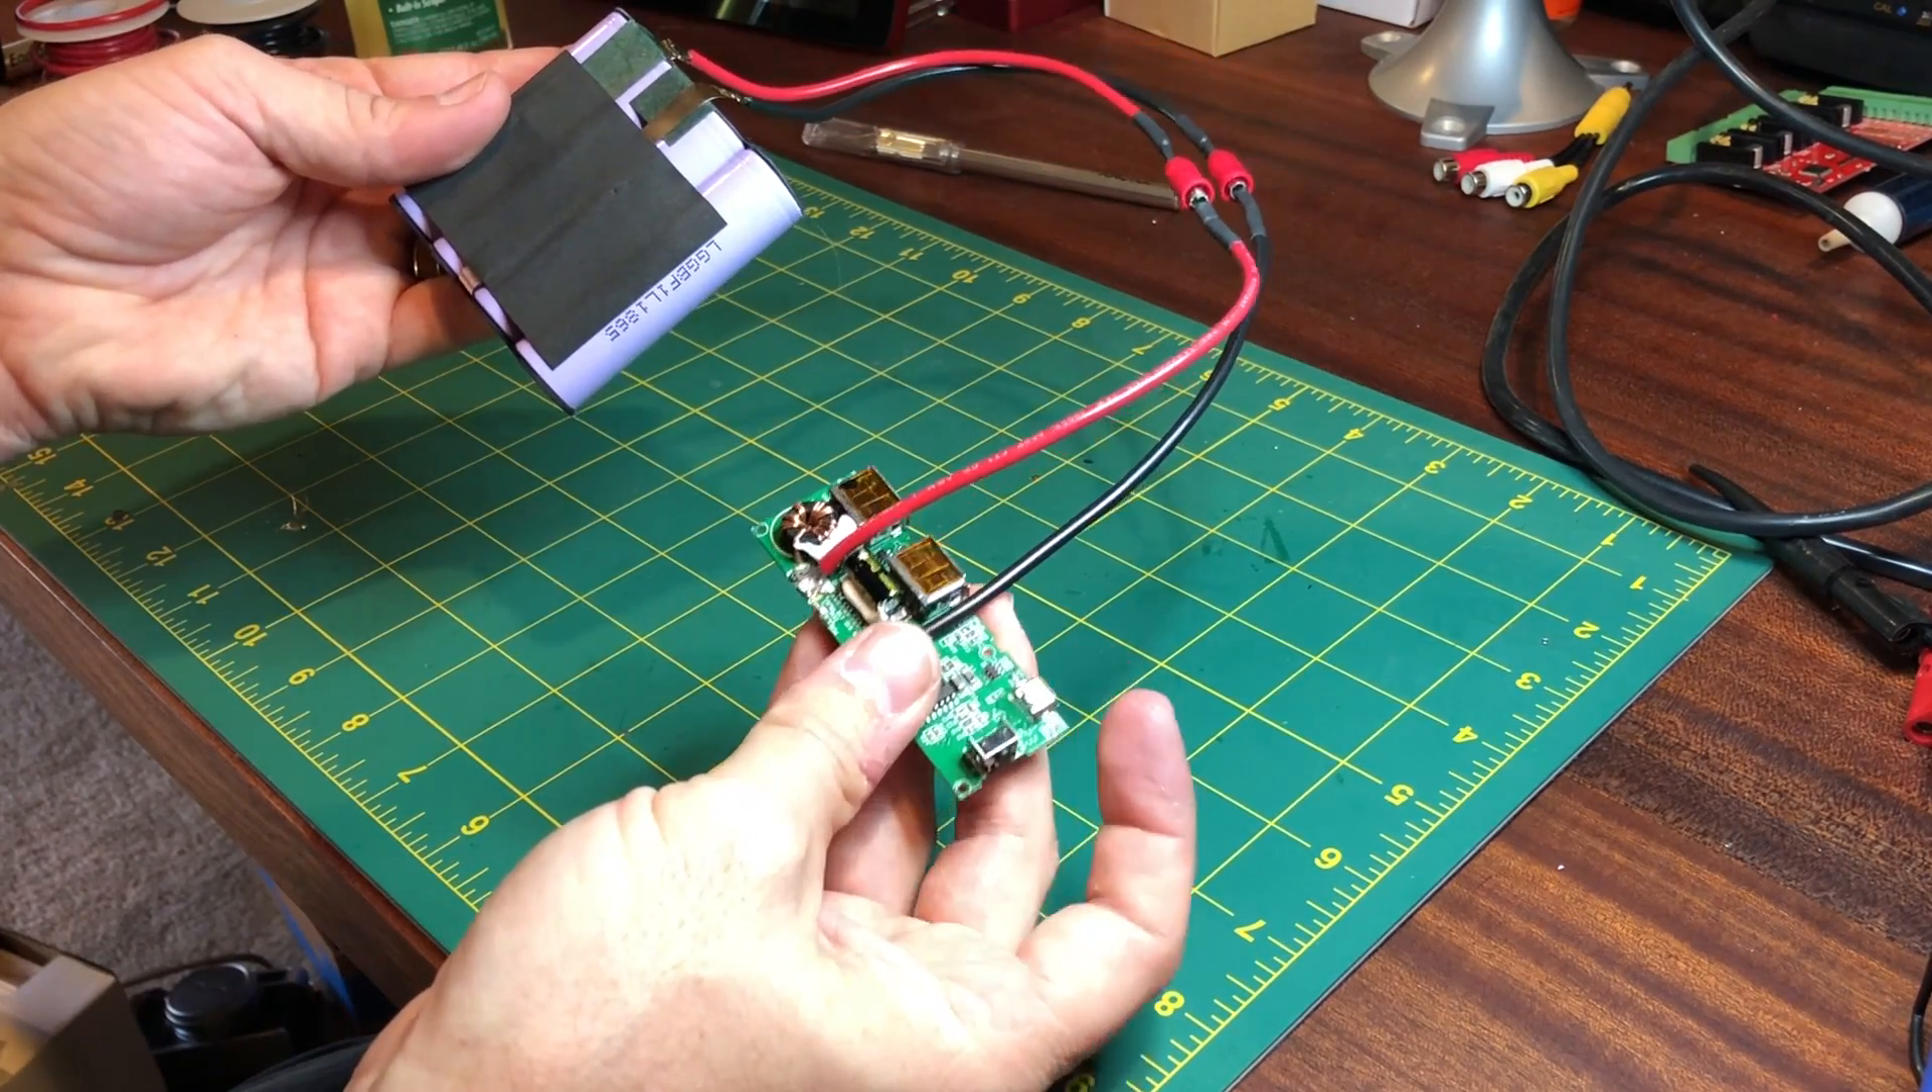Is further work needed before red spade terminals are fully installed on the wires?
No.